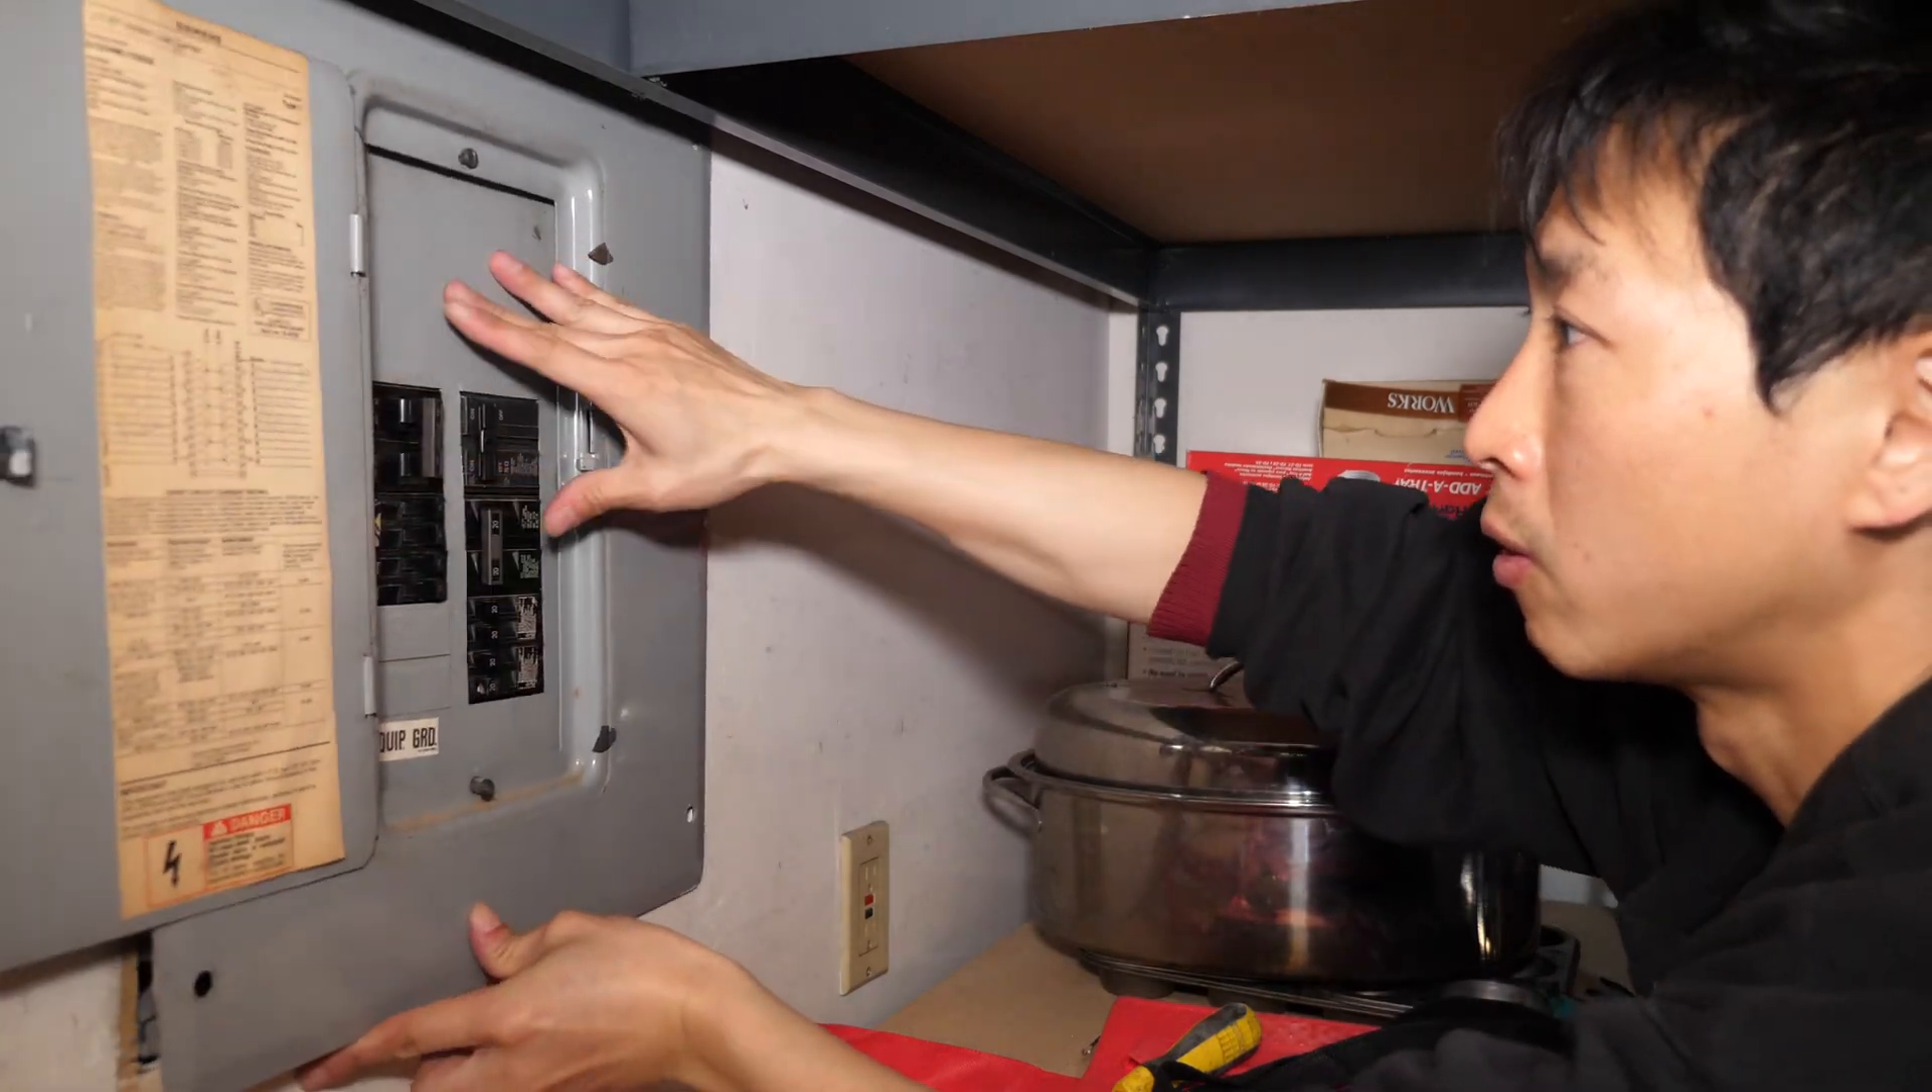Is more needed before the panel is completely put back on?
Yes.